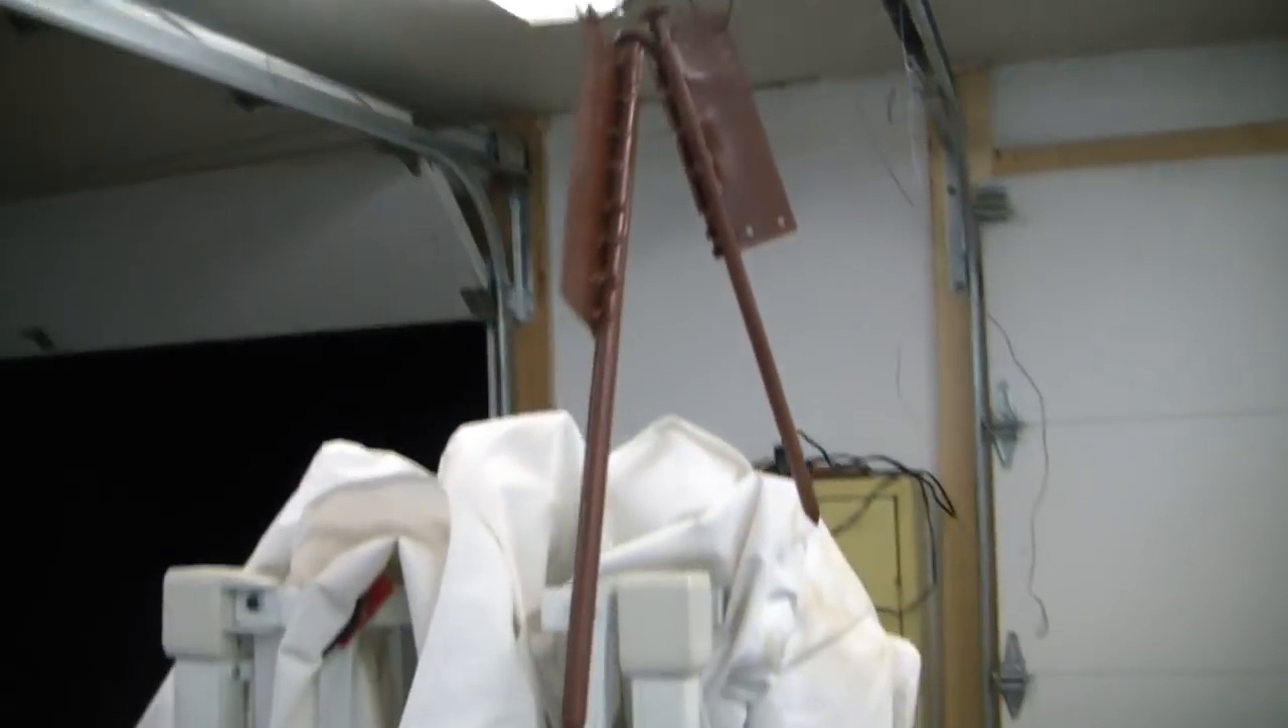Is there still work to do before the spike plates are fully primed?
No.